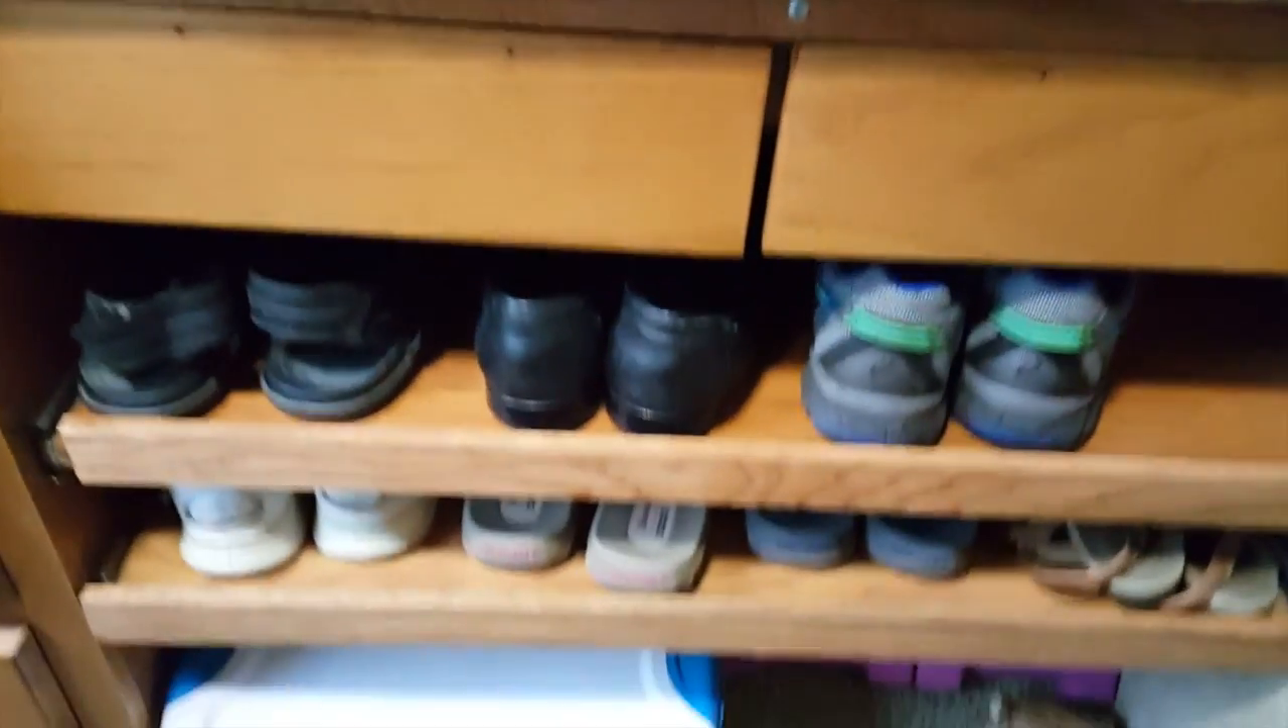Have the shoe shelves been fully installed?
Yes.